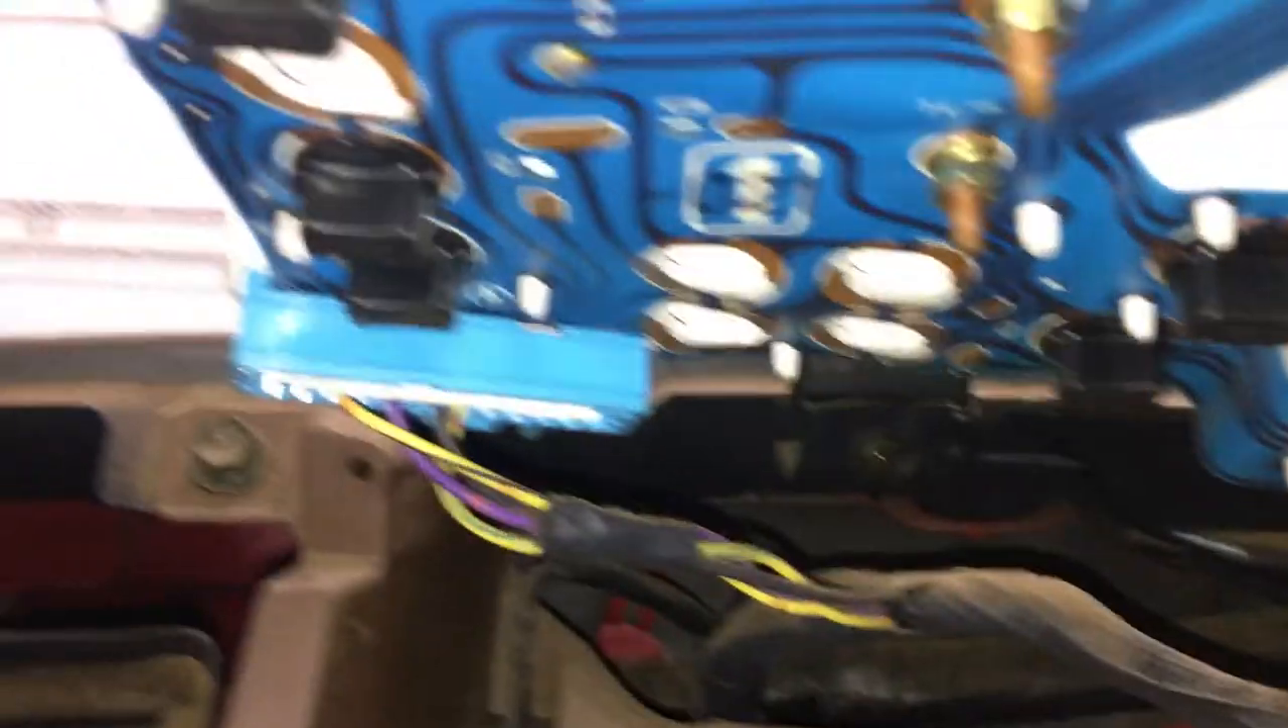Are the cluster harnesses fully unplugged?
No.